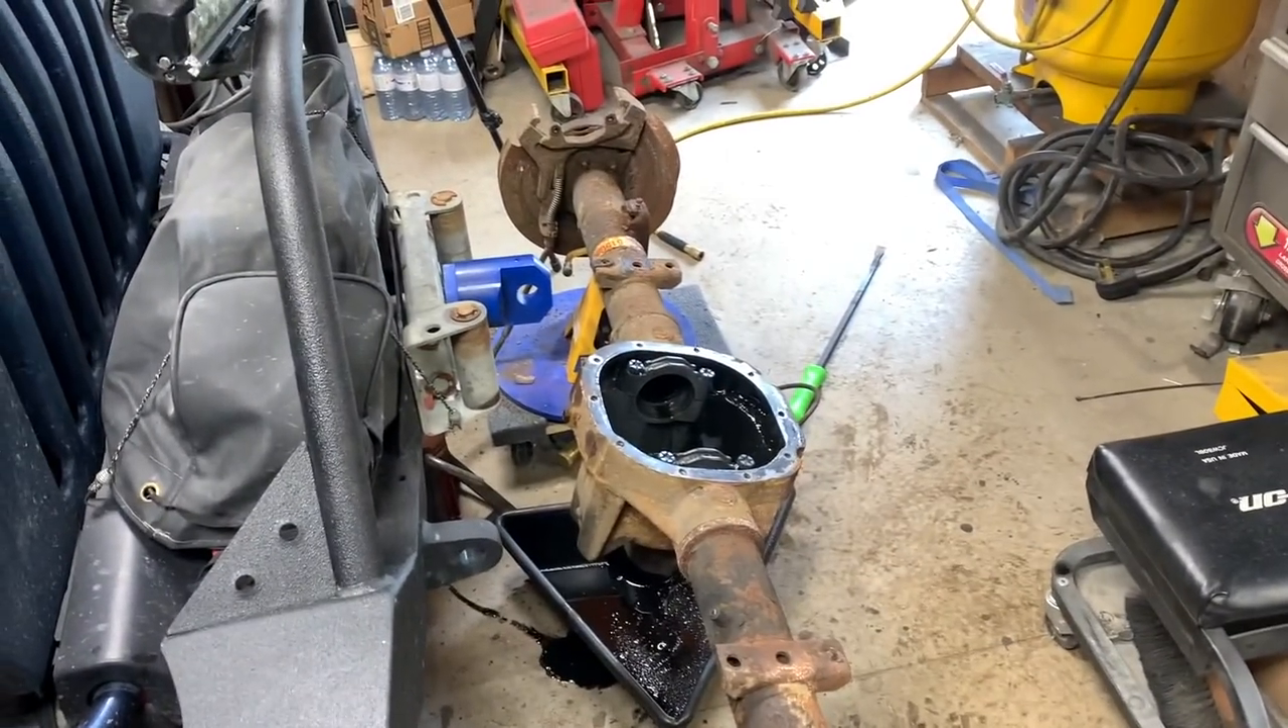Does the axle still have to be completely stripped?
Yes.